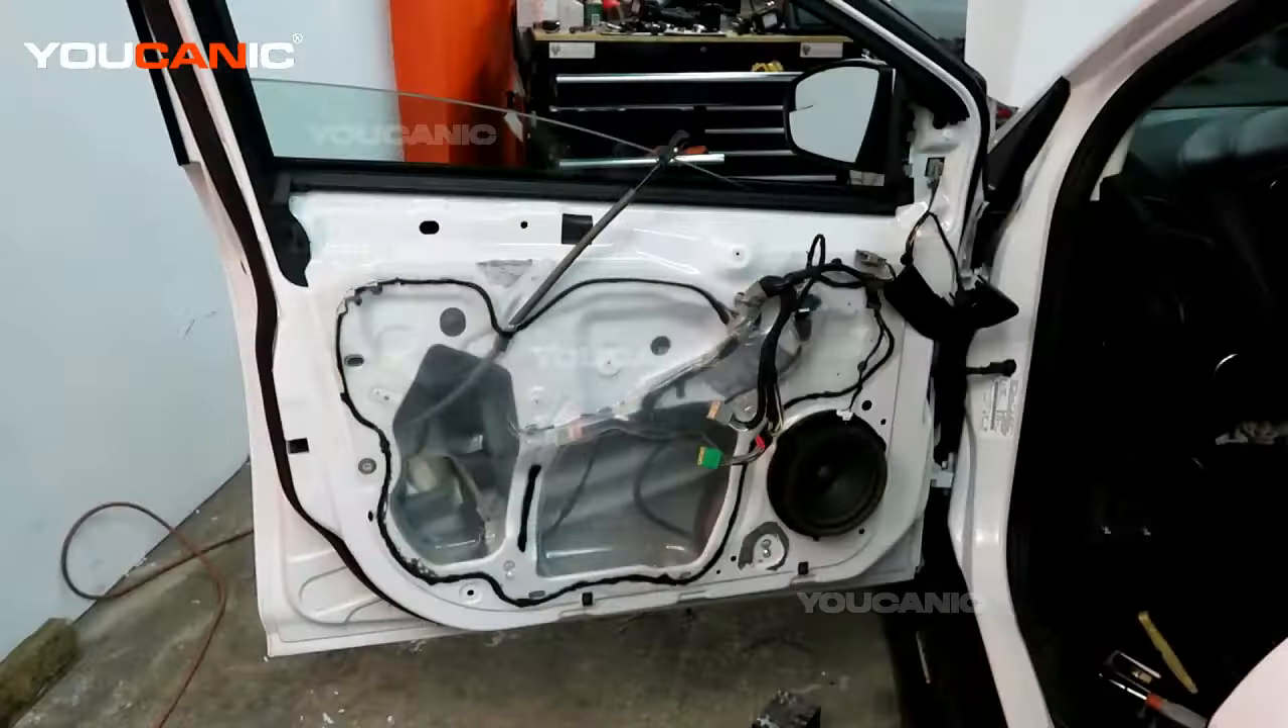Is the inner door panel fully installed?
No.